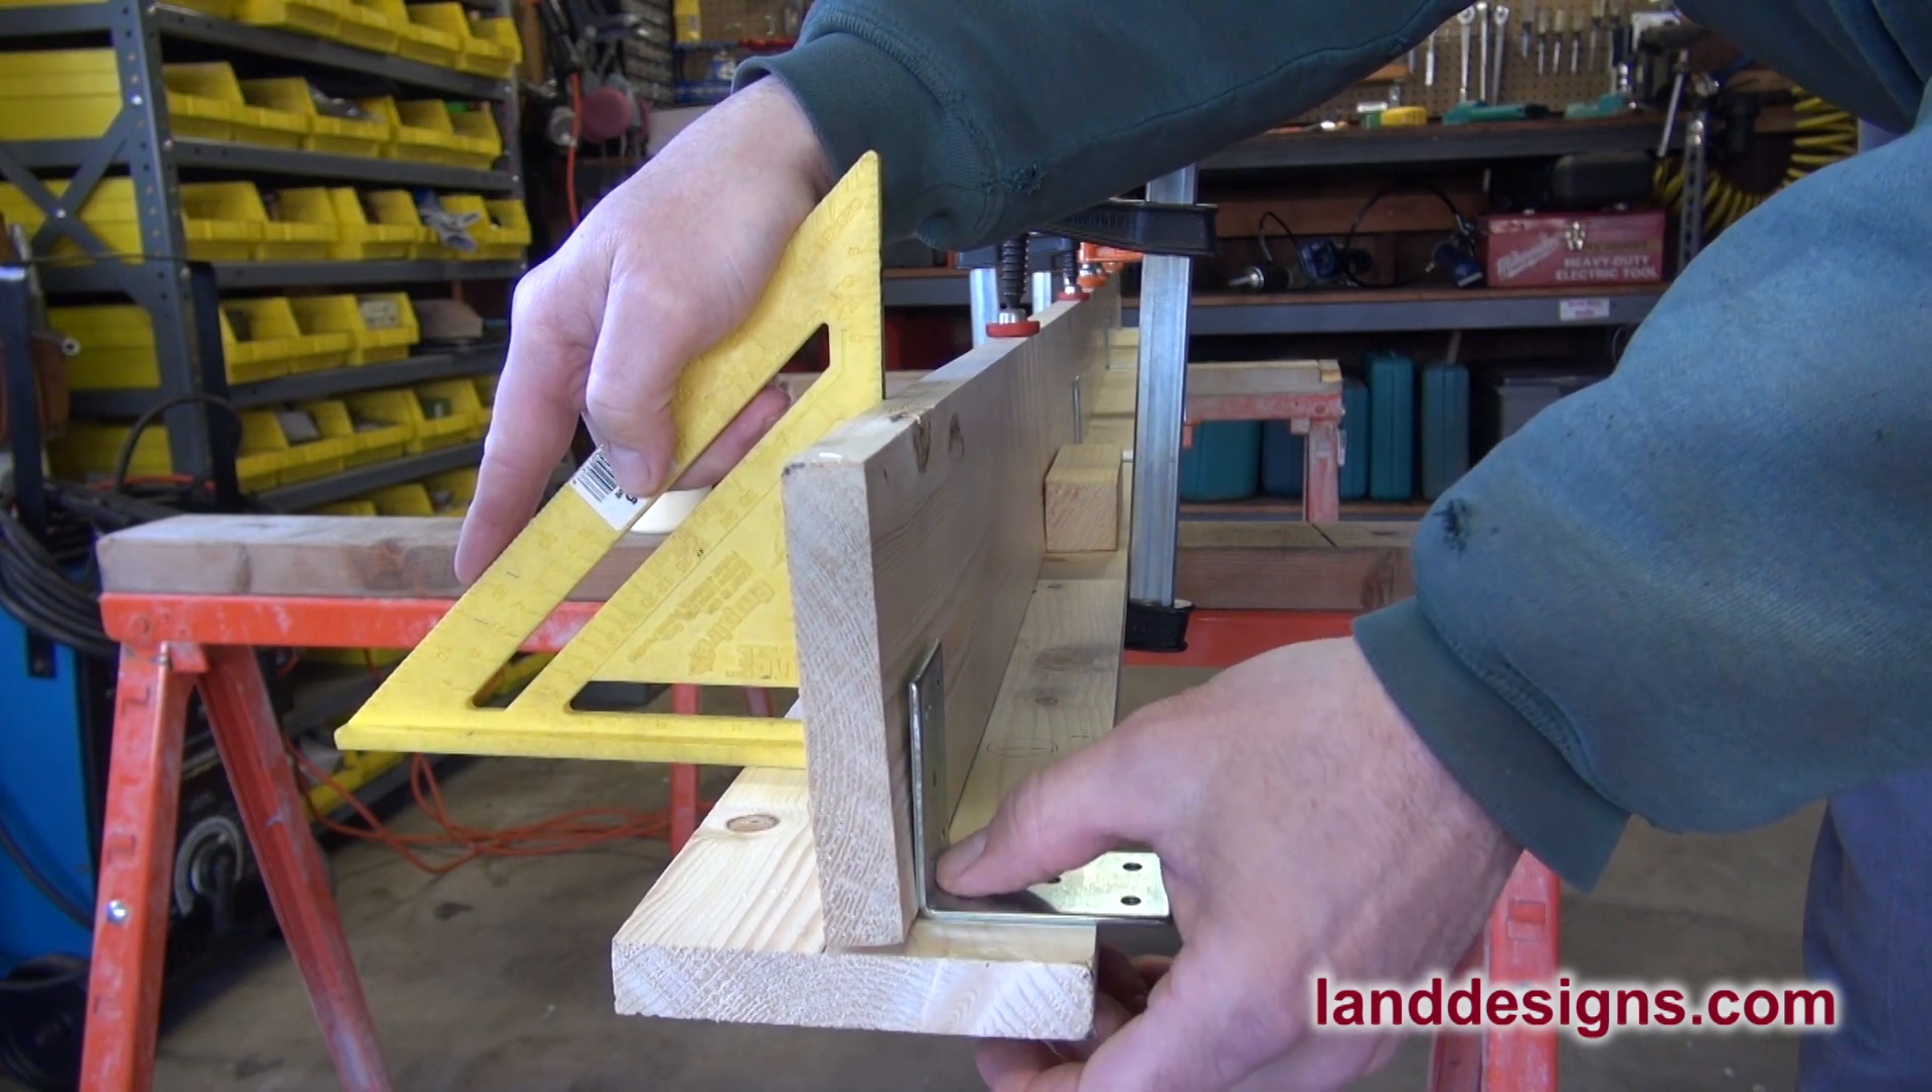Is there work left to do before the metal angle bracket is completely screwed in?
Yes.